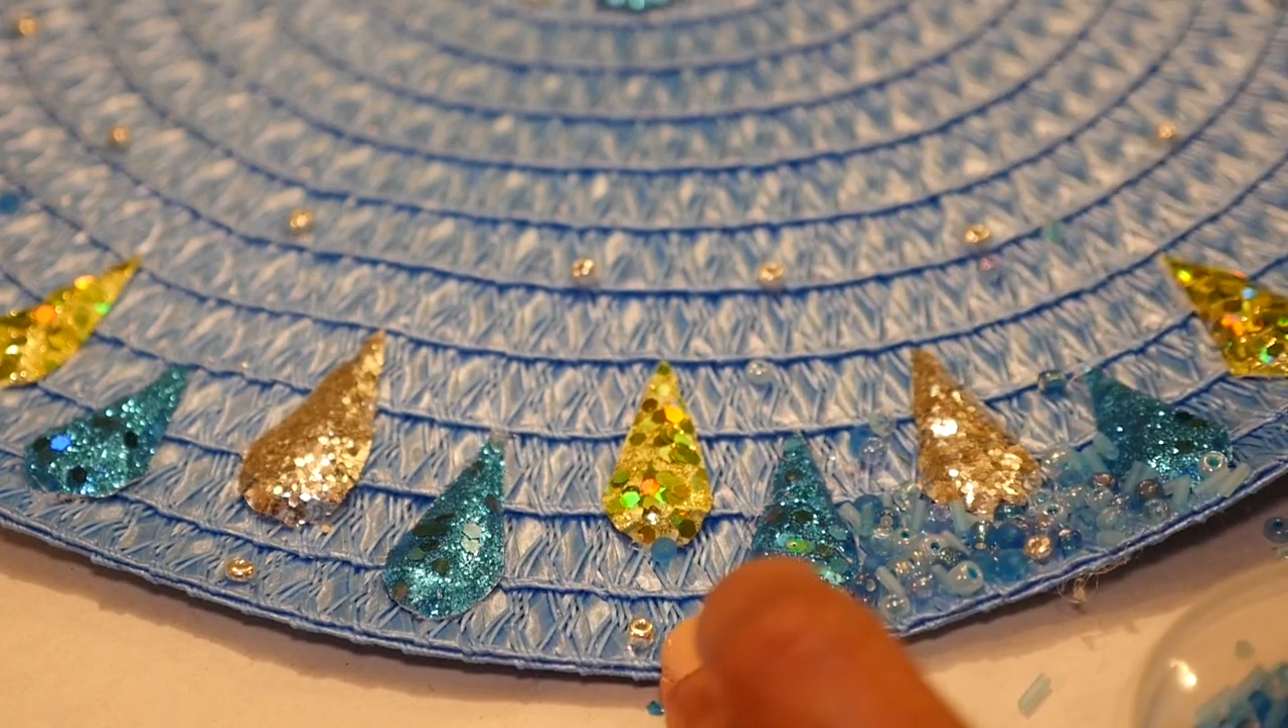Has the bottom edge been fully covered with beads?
No.